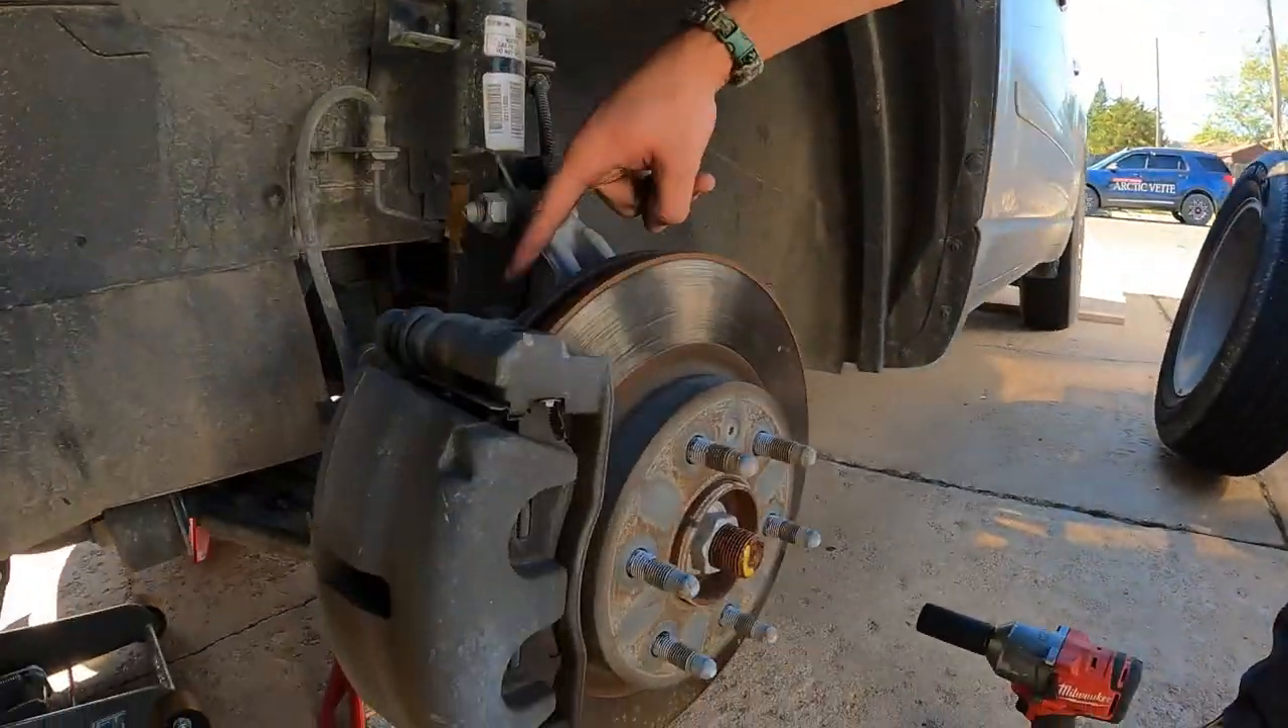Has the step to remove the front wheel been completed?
Yes.